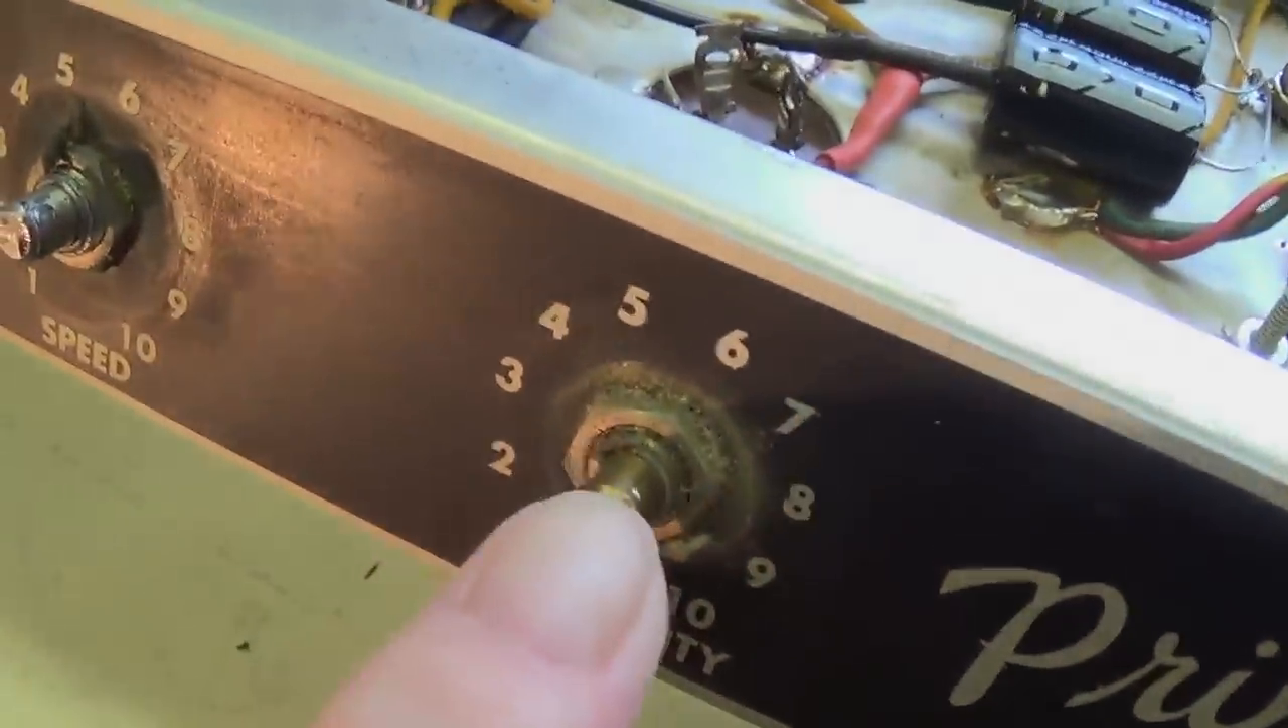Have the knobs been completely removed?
Yes.